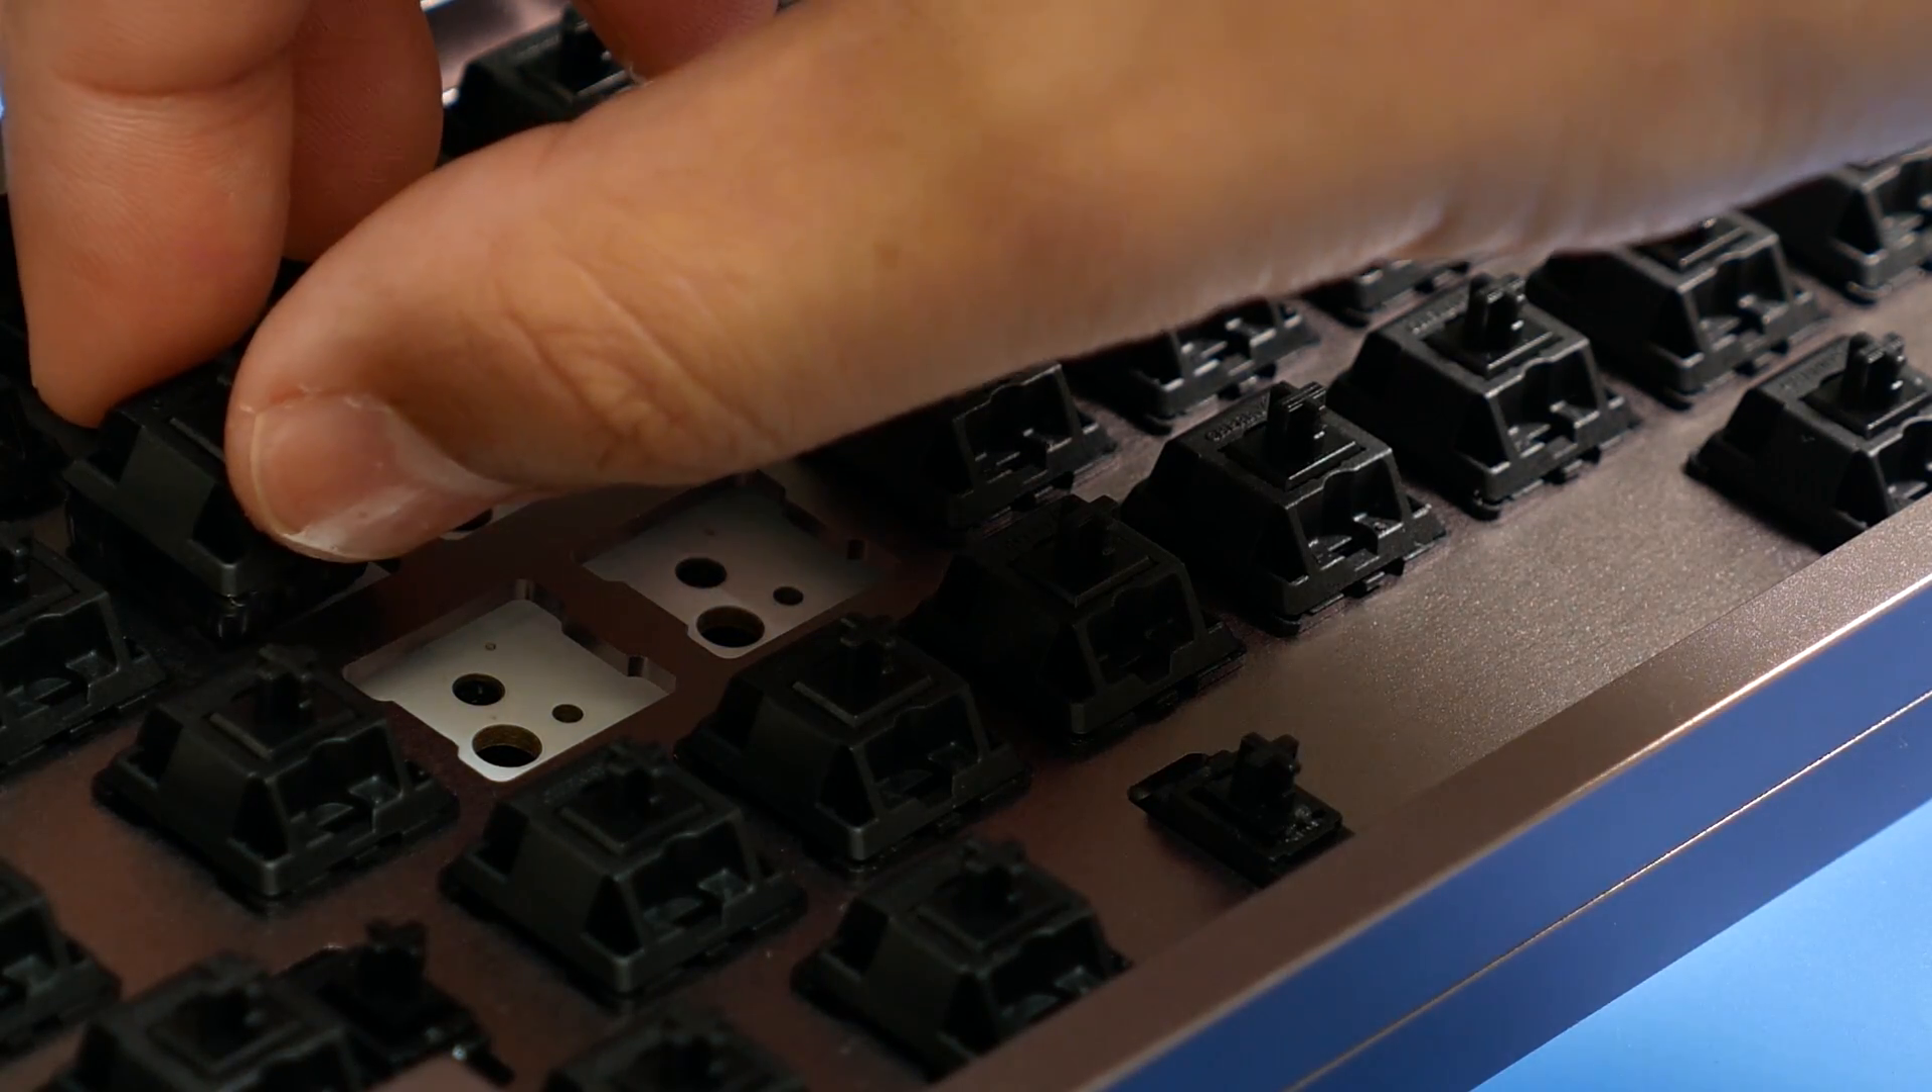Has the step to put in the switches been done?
No.